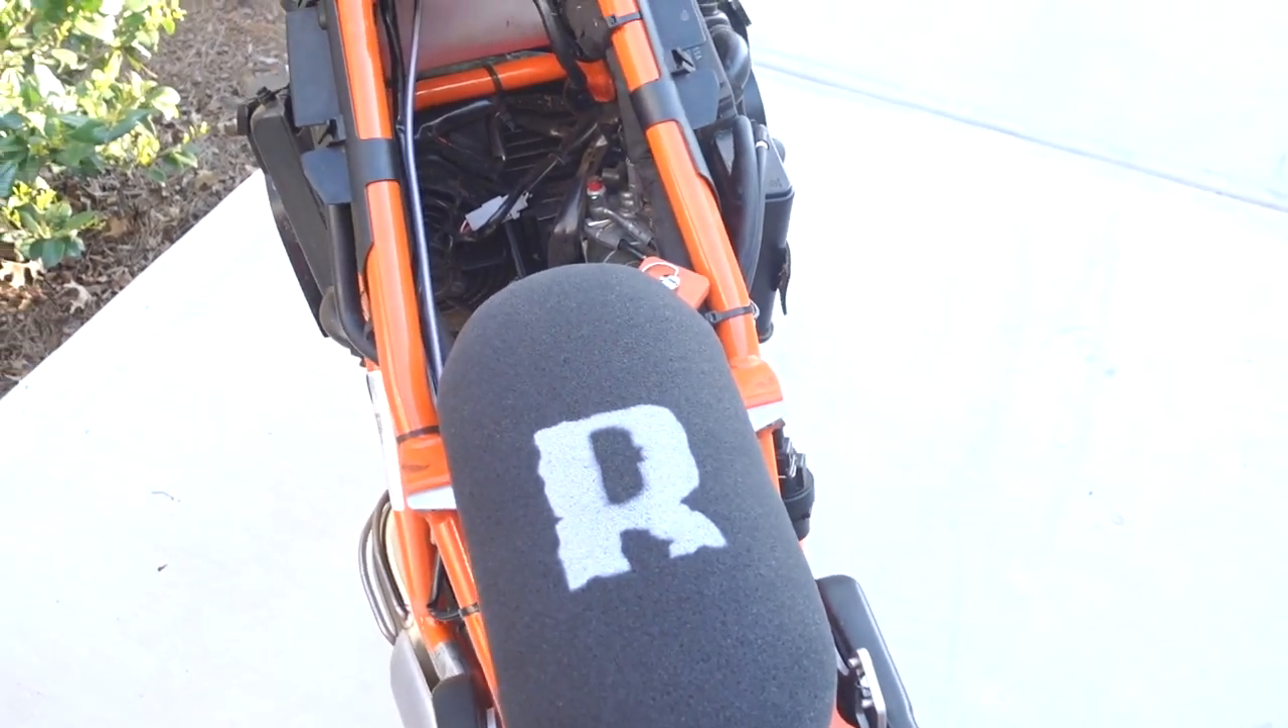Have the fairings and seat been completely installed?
No.